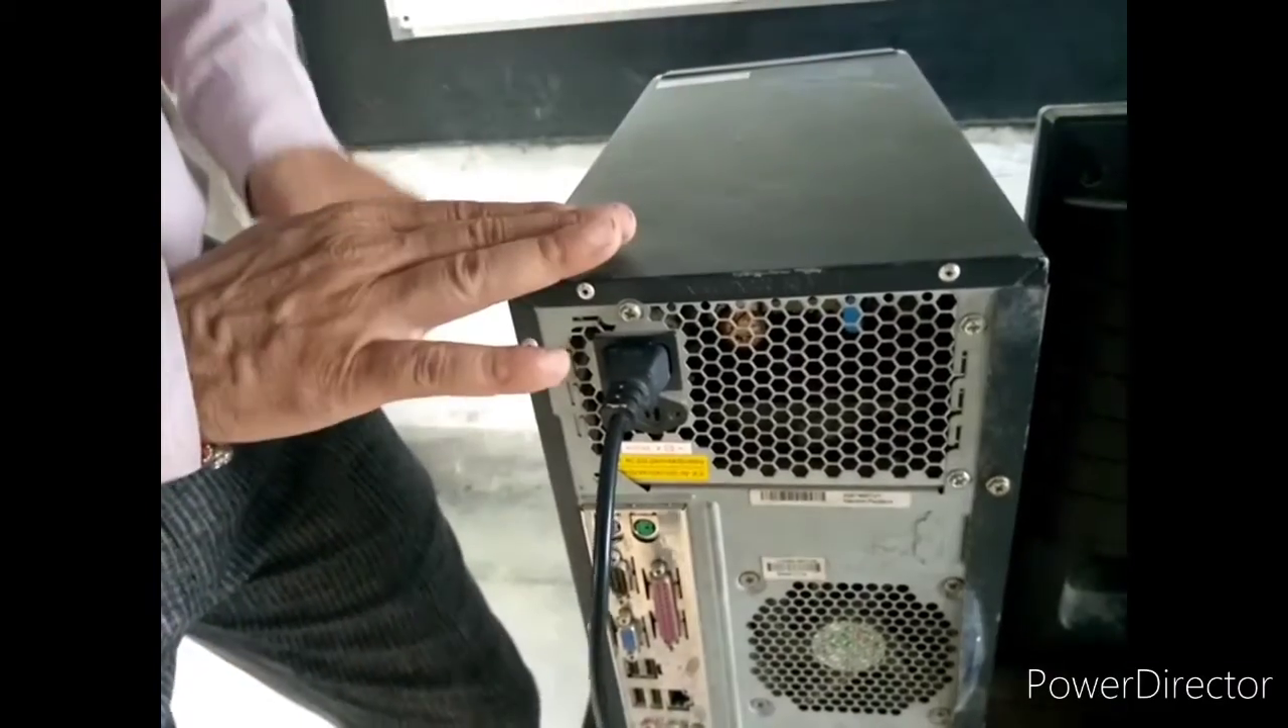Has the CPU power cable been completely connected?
Yes.